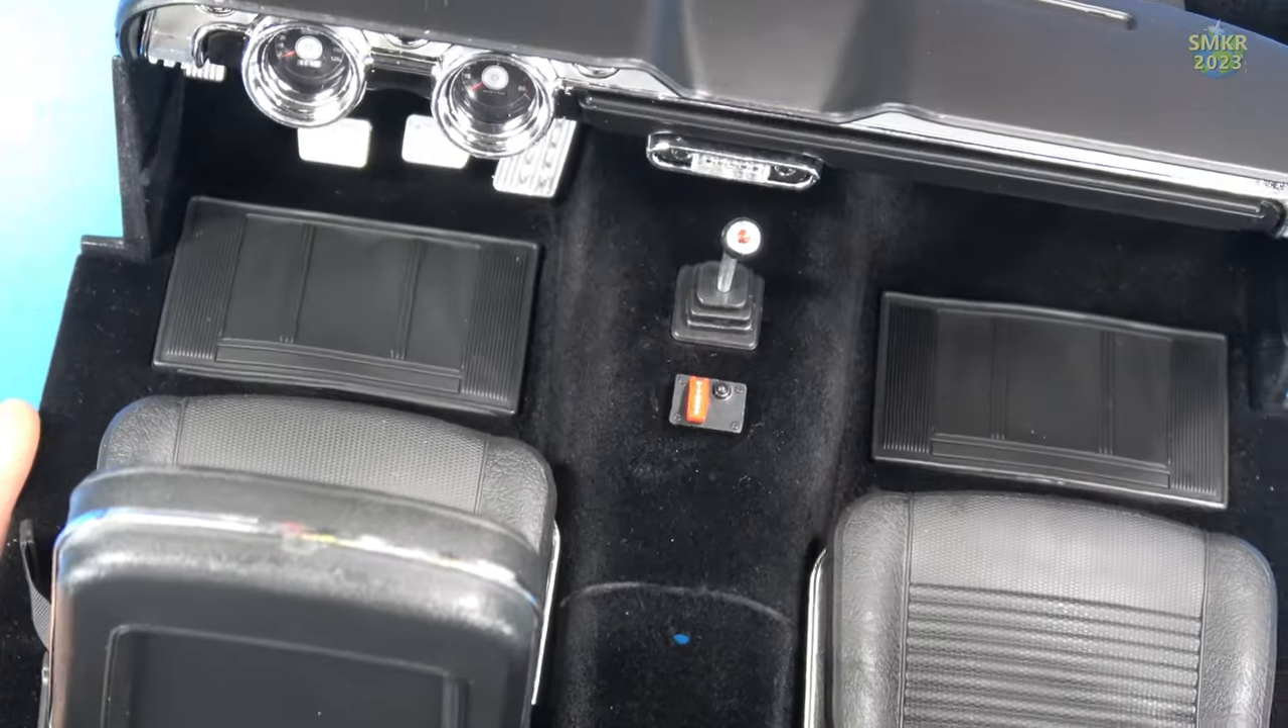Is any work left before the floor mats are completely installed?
No.